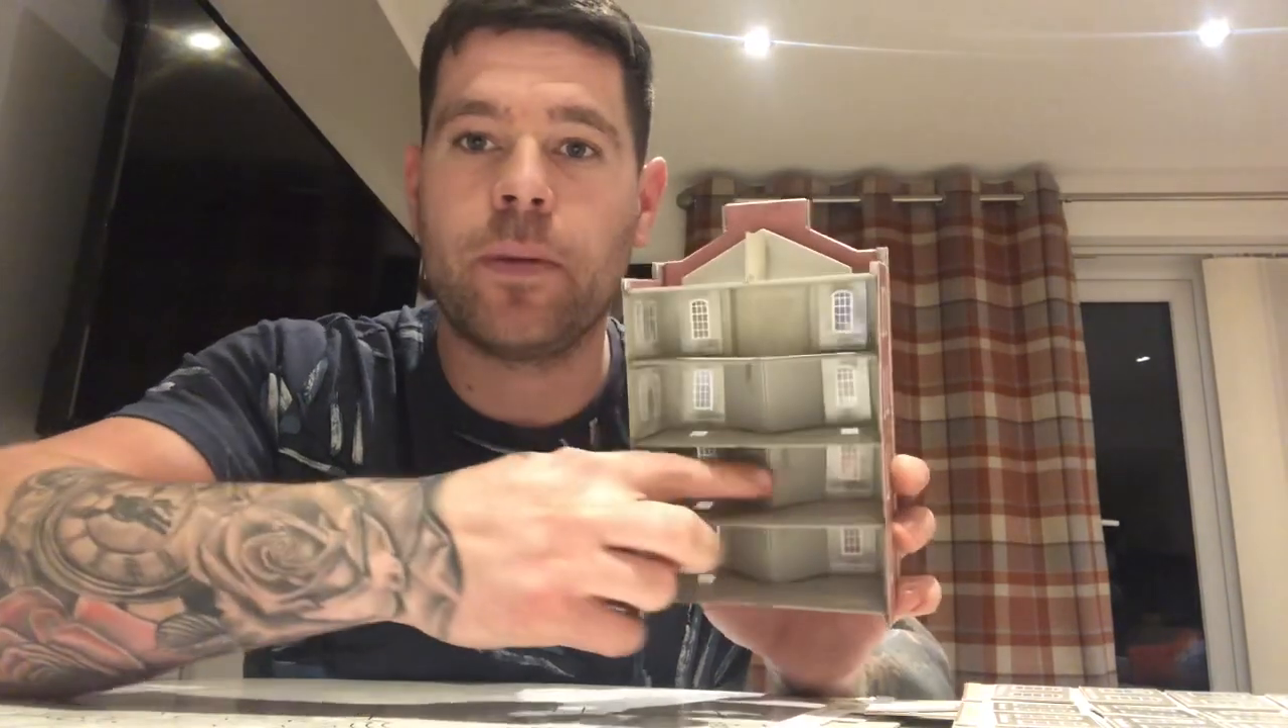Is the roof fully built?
No.